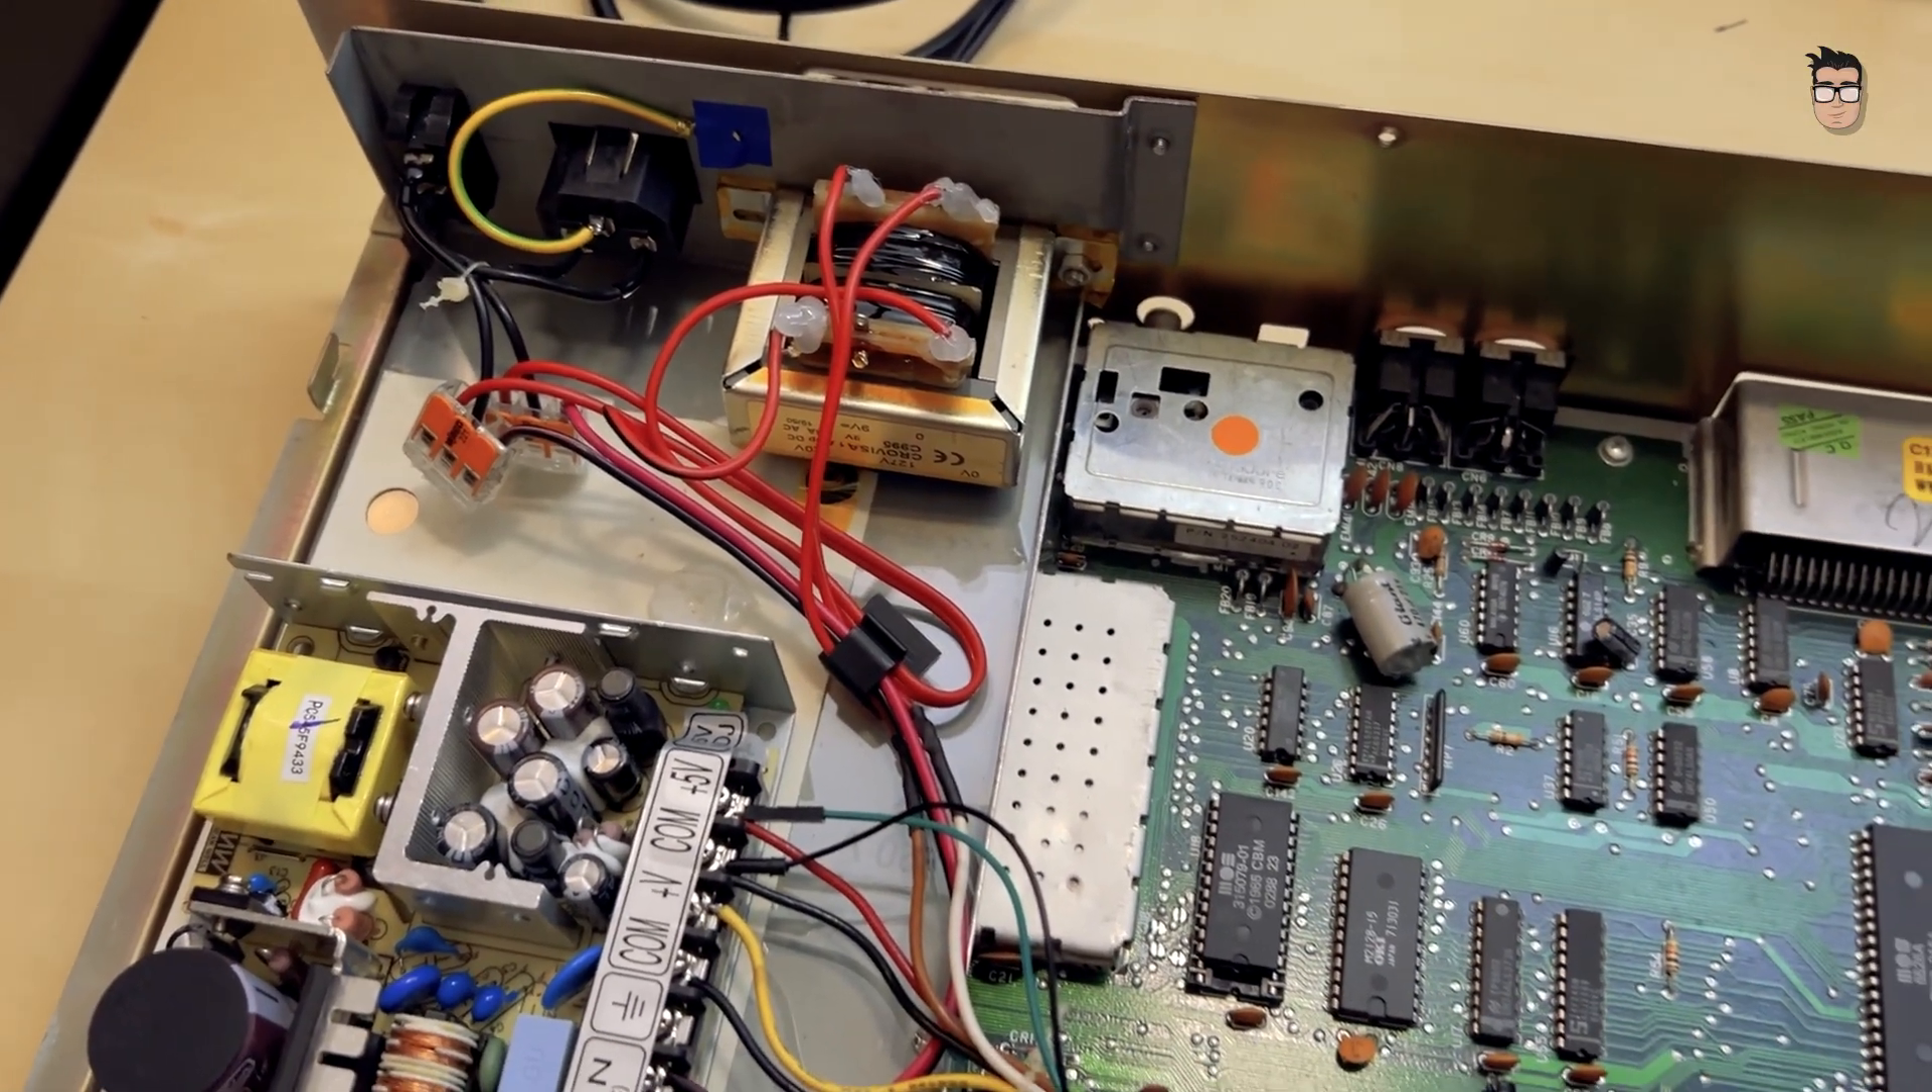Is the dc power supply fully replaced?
Yes.